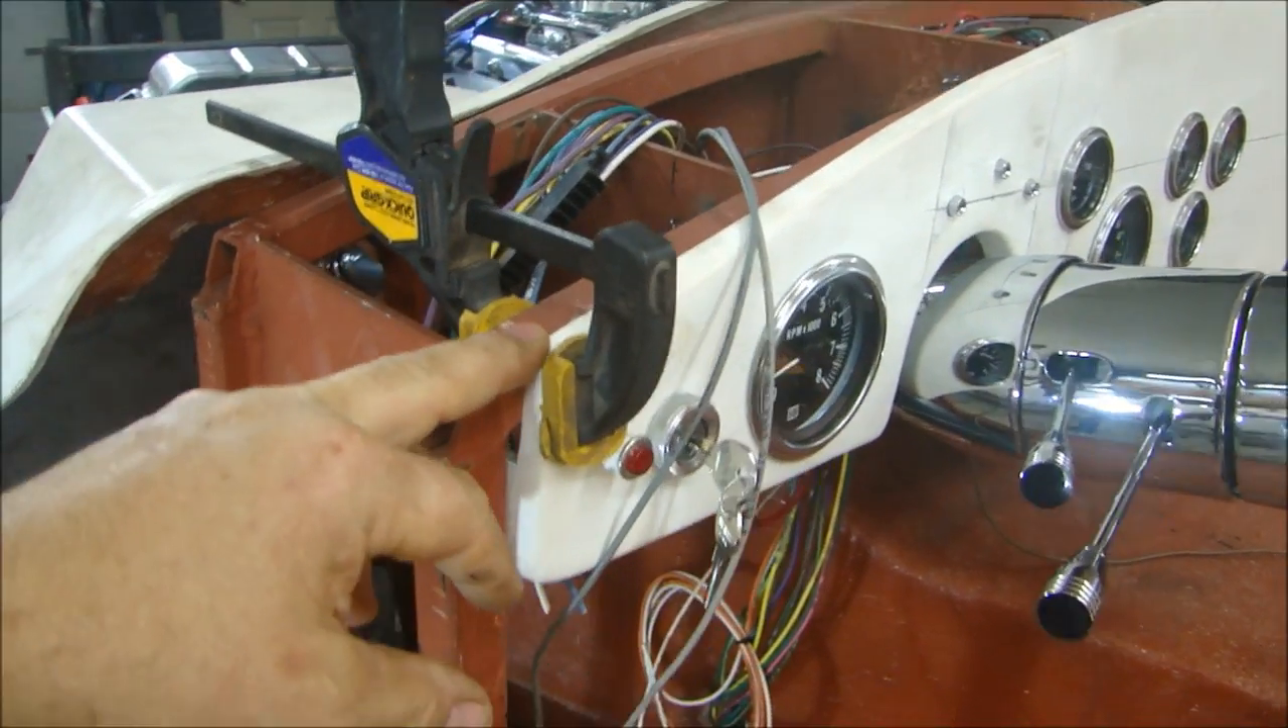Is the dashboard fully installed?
No.